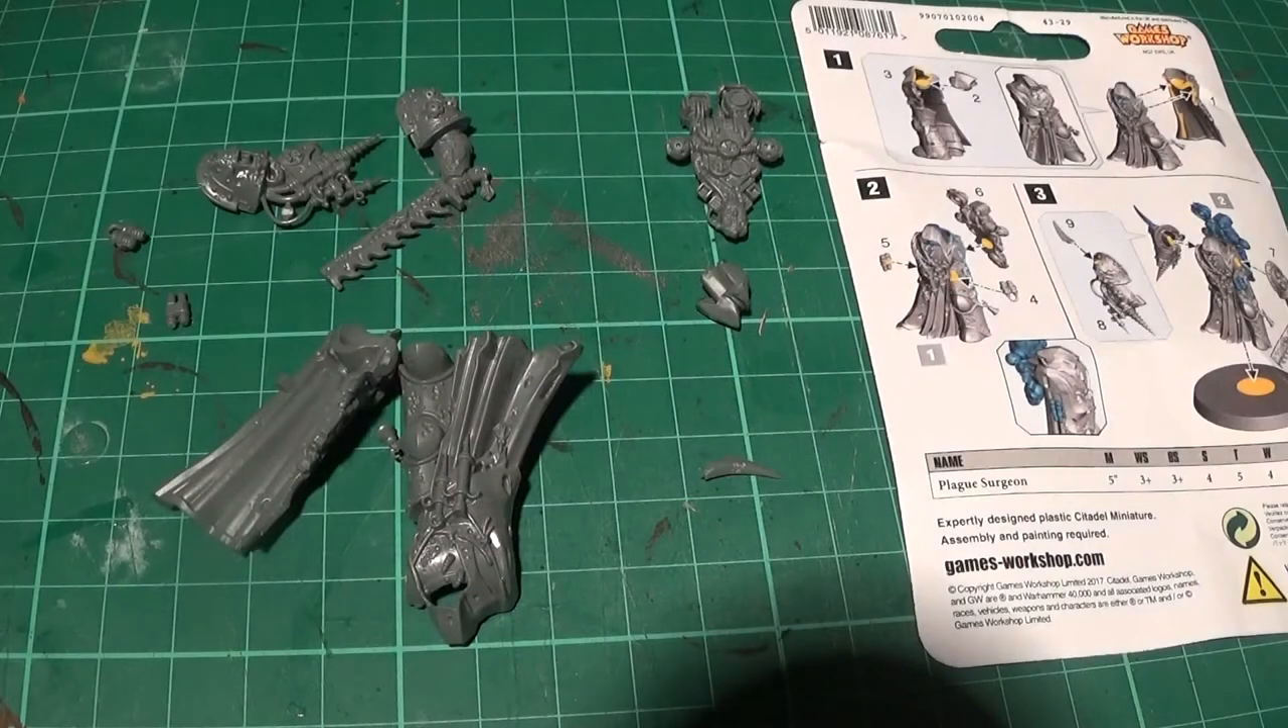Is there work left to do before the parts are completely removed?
No.